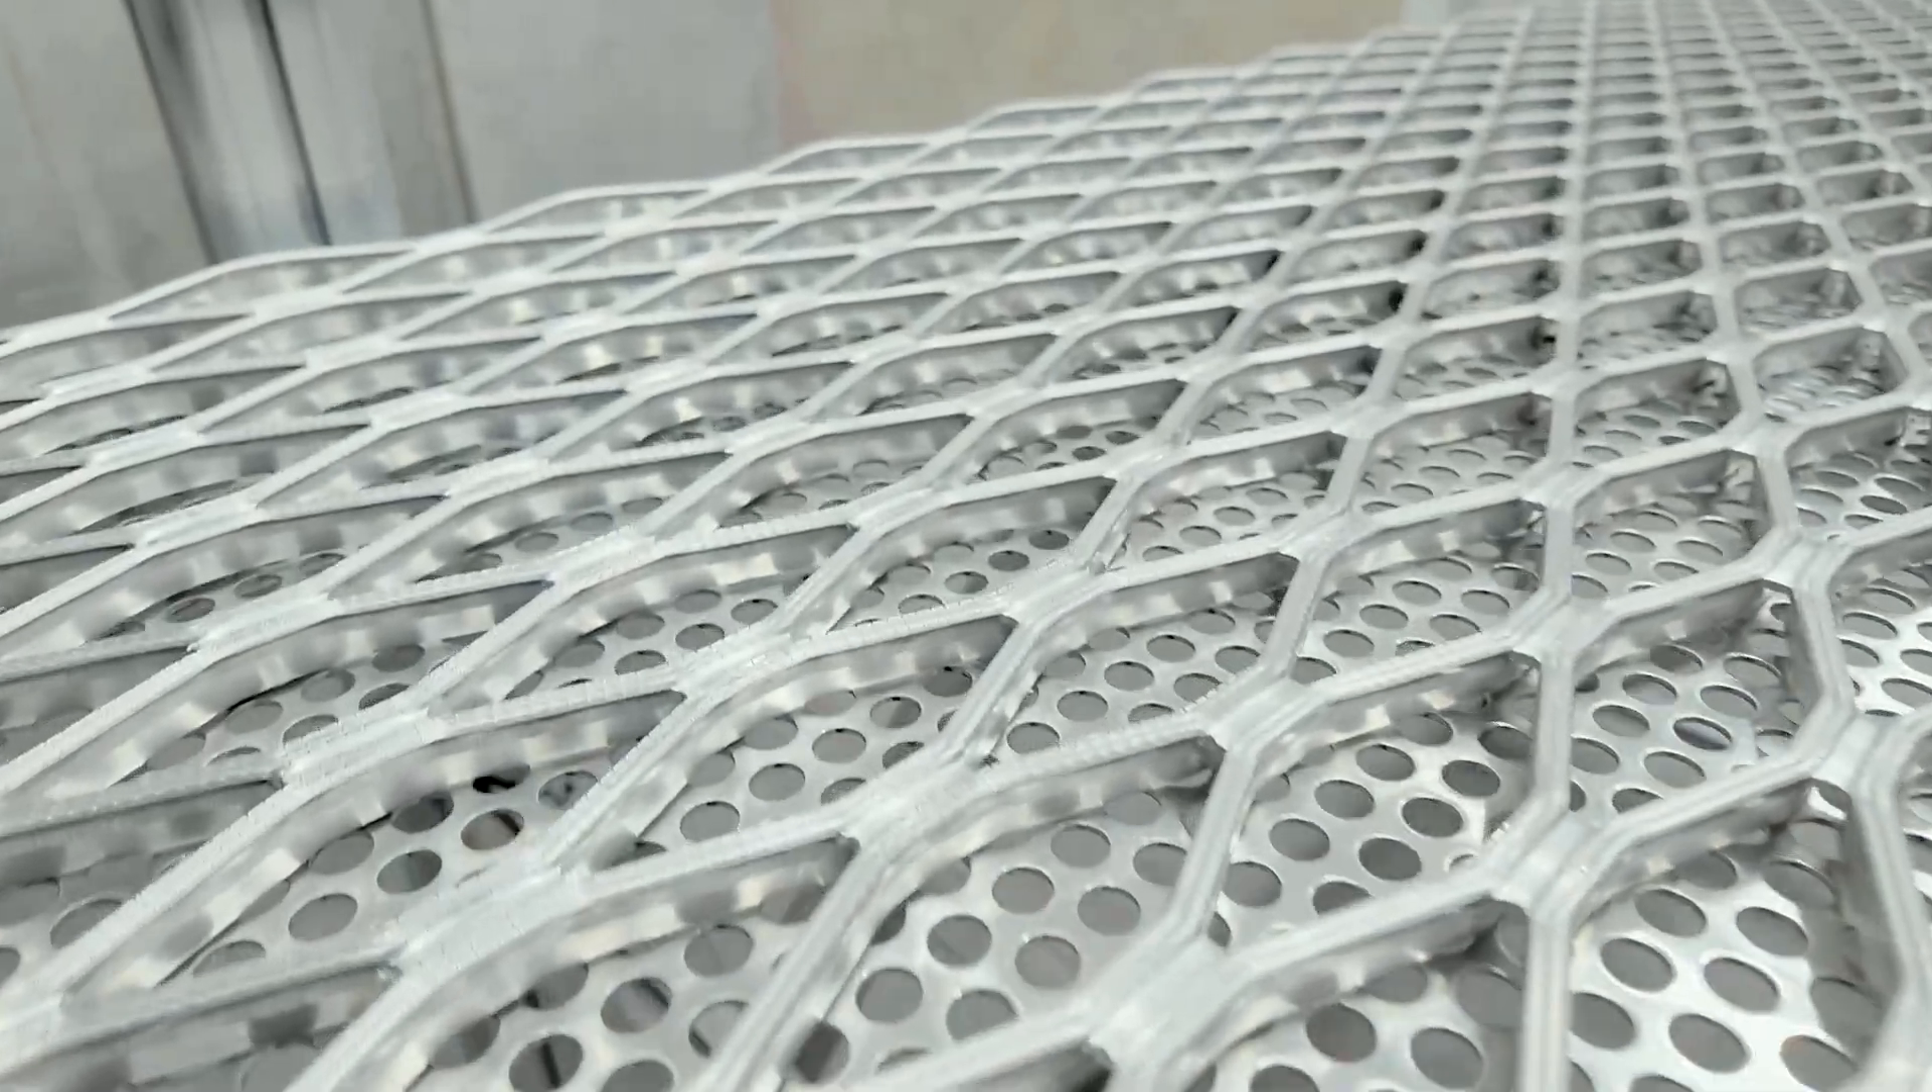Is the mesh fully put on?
Yes.